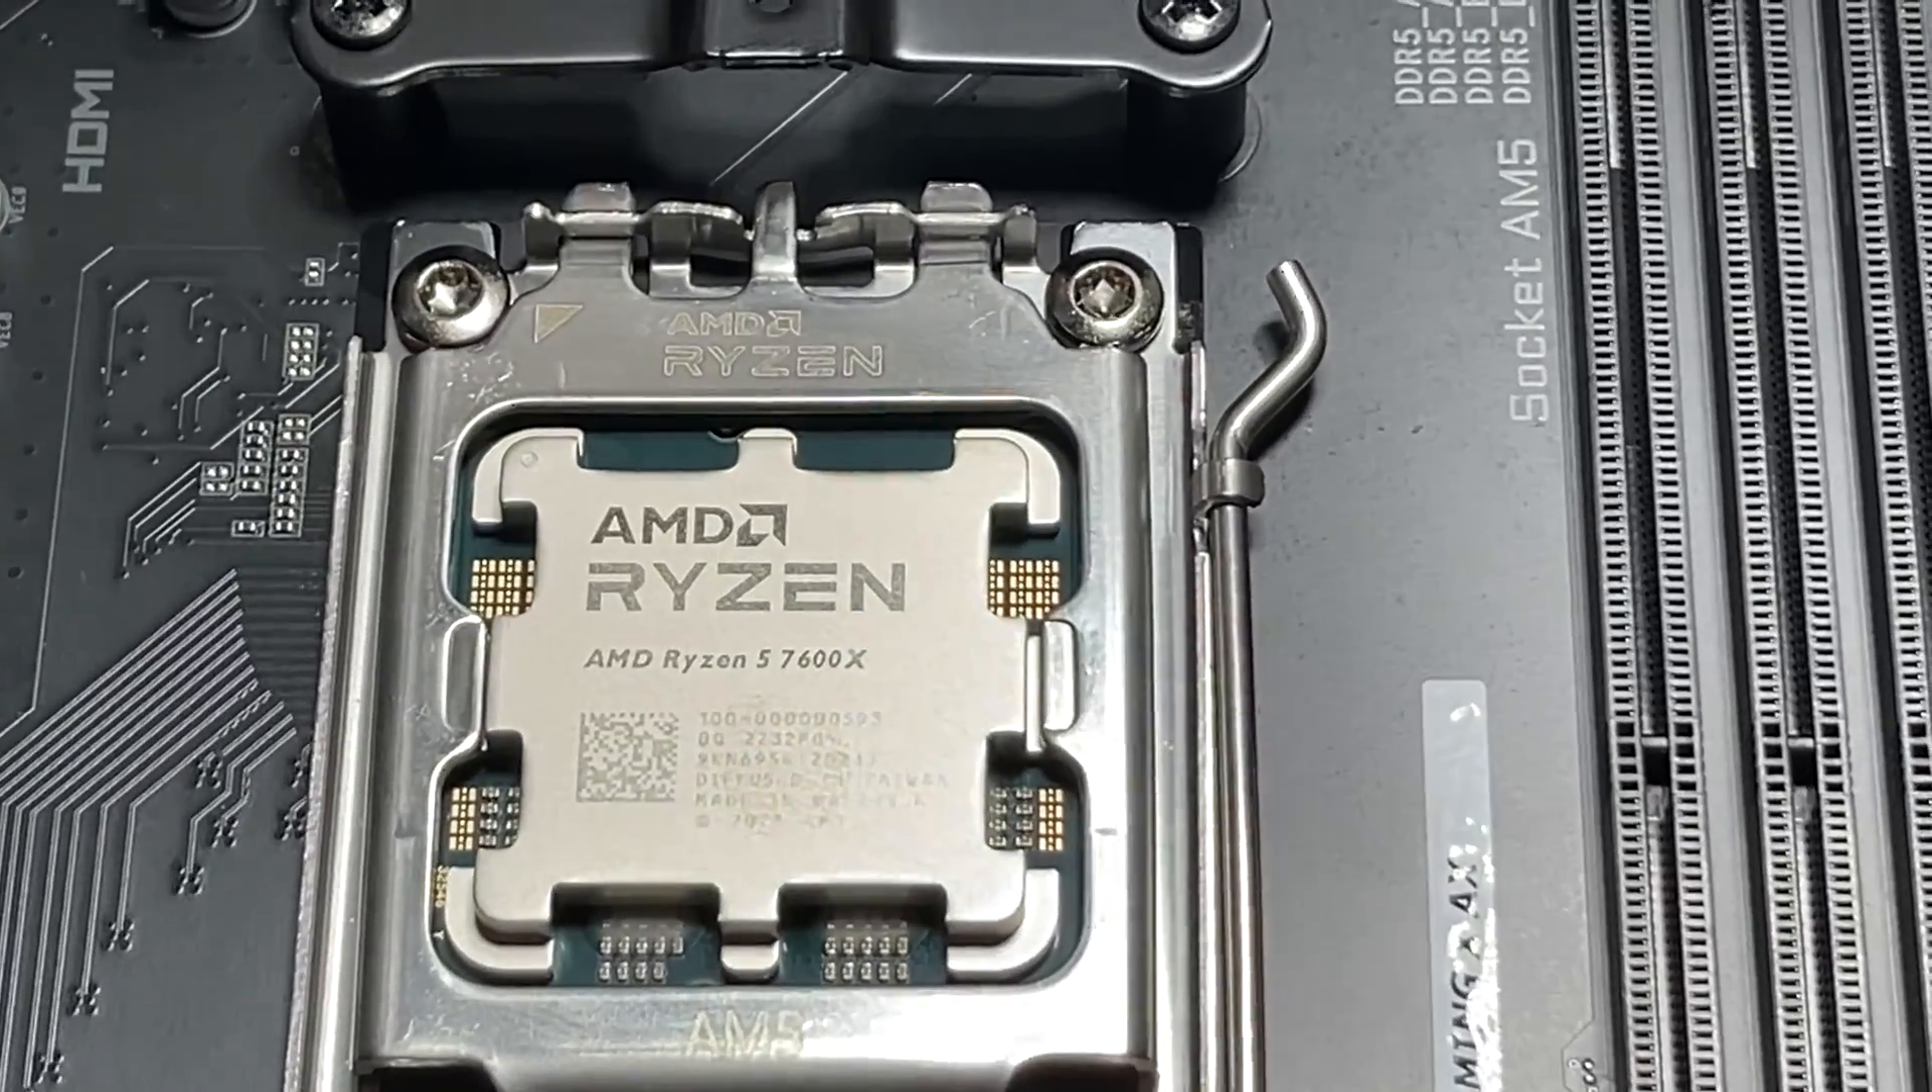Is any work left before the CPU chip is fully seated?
No.